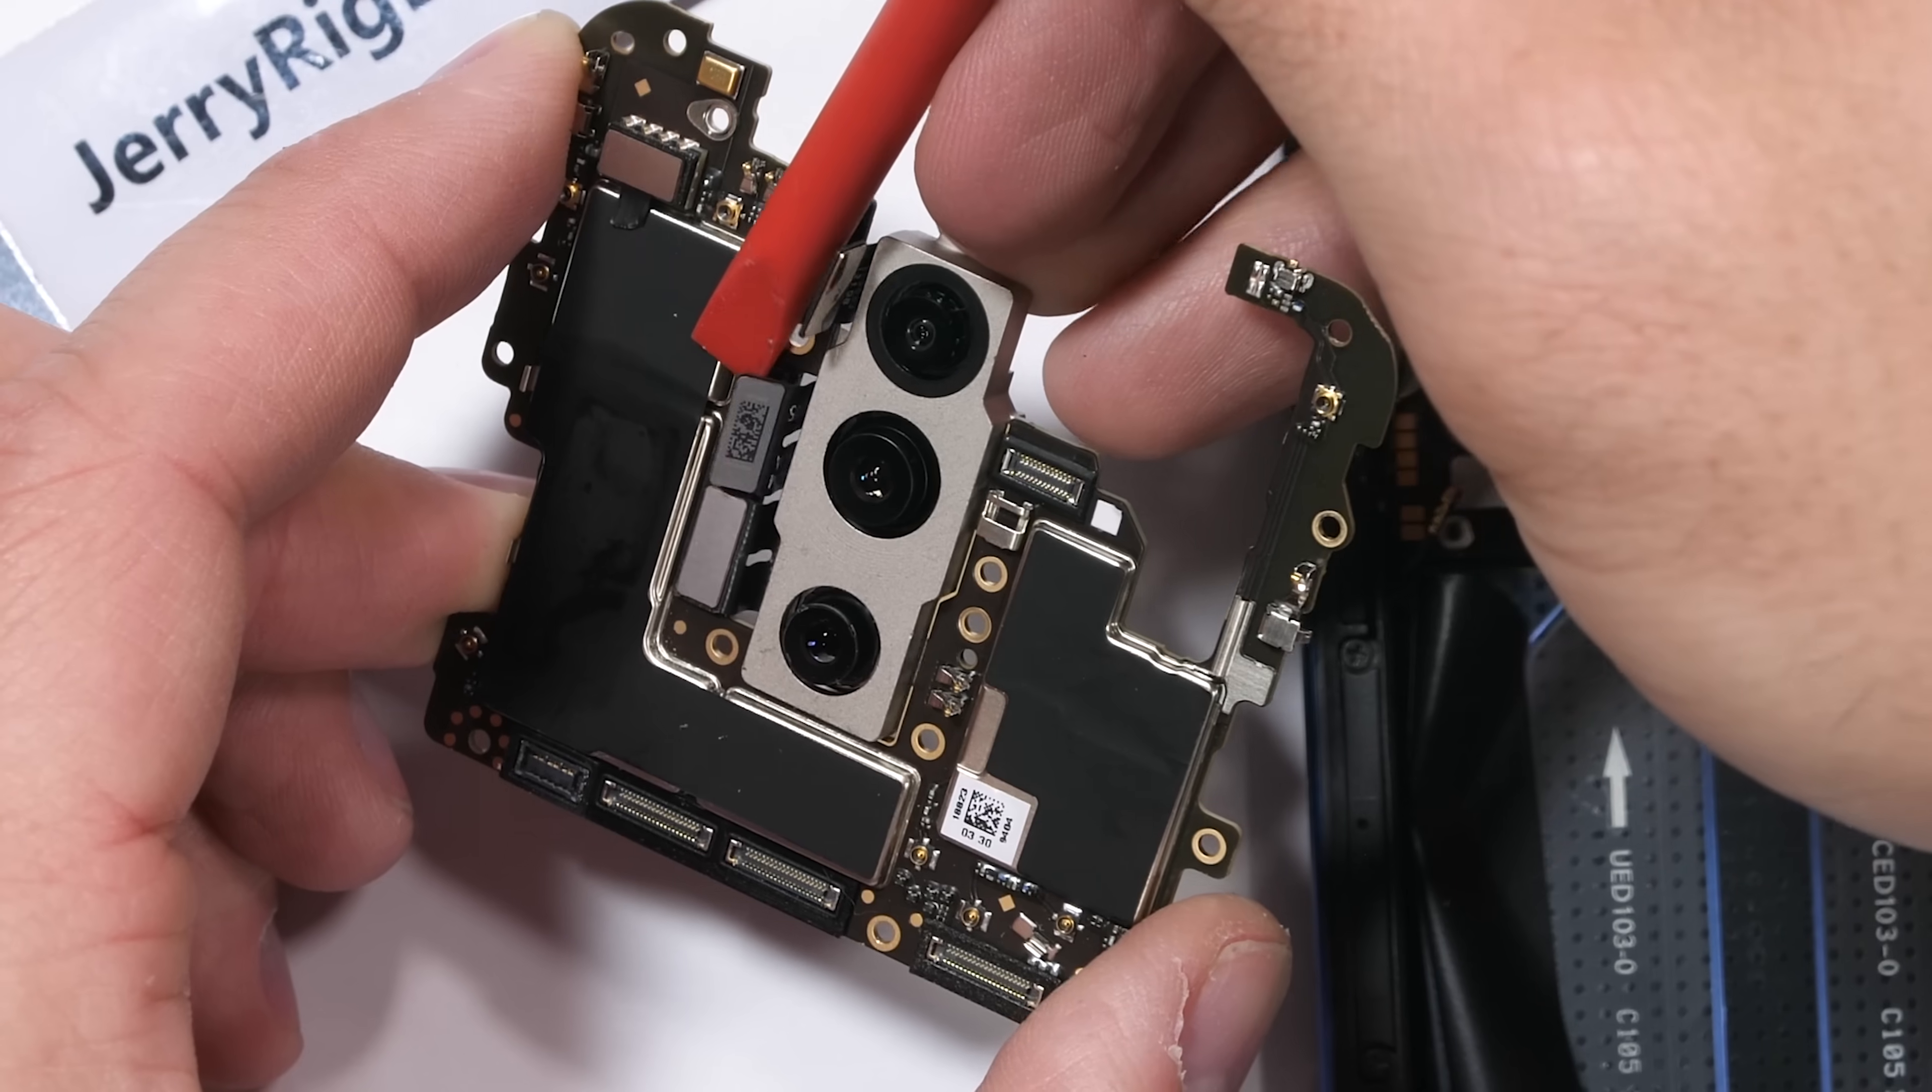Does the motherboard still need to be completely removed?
No.